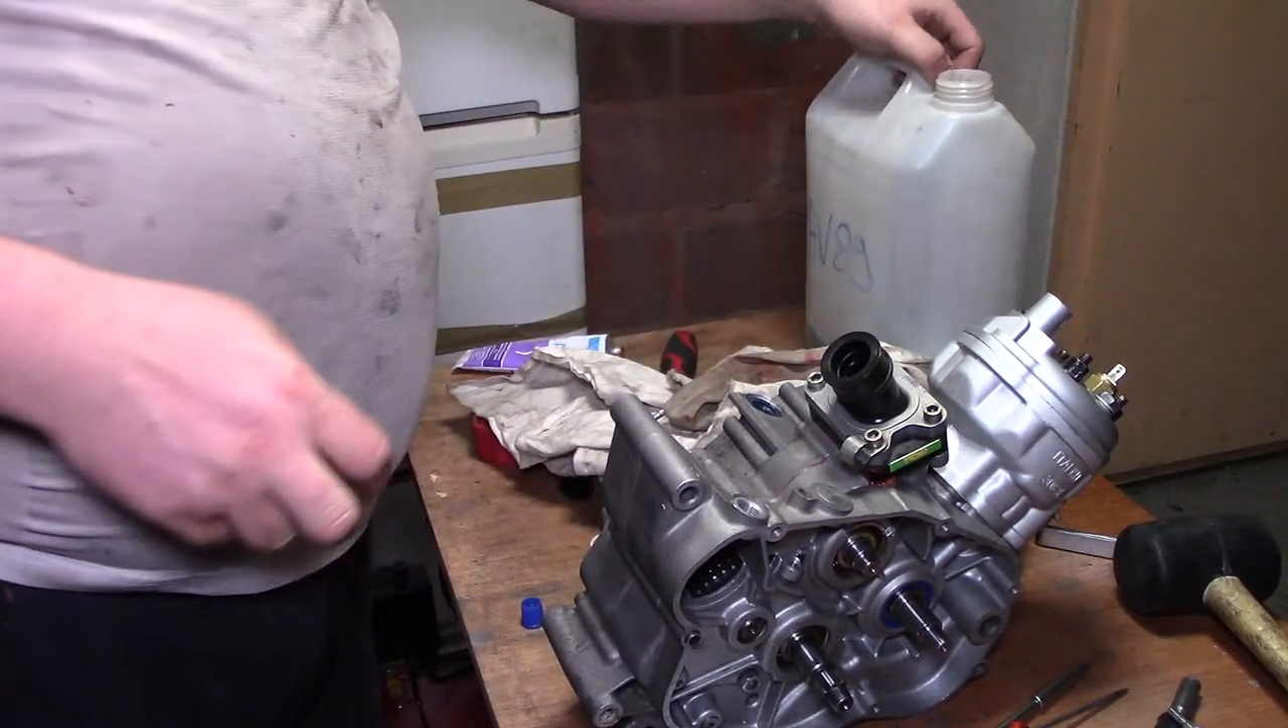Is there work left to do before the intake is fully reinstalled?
No.